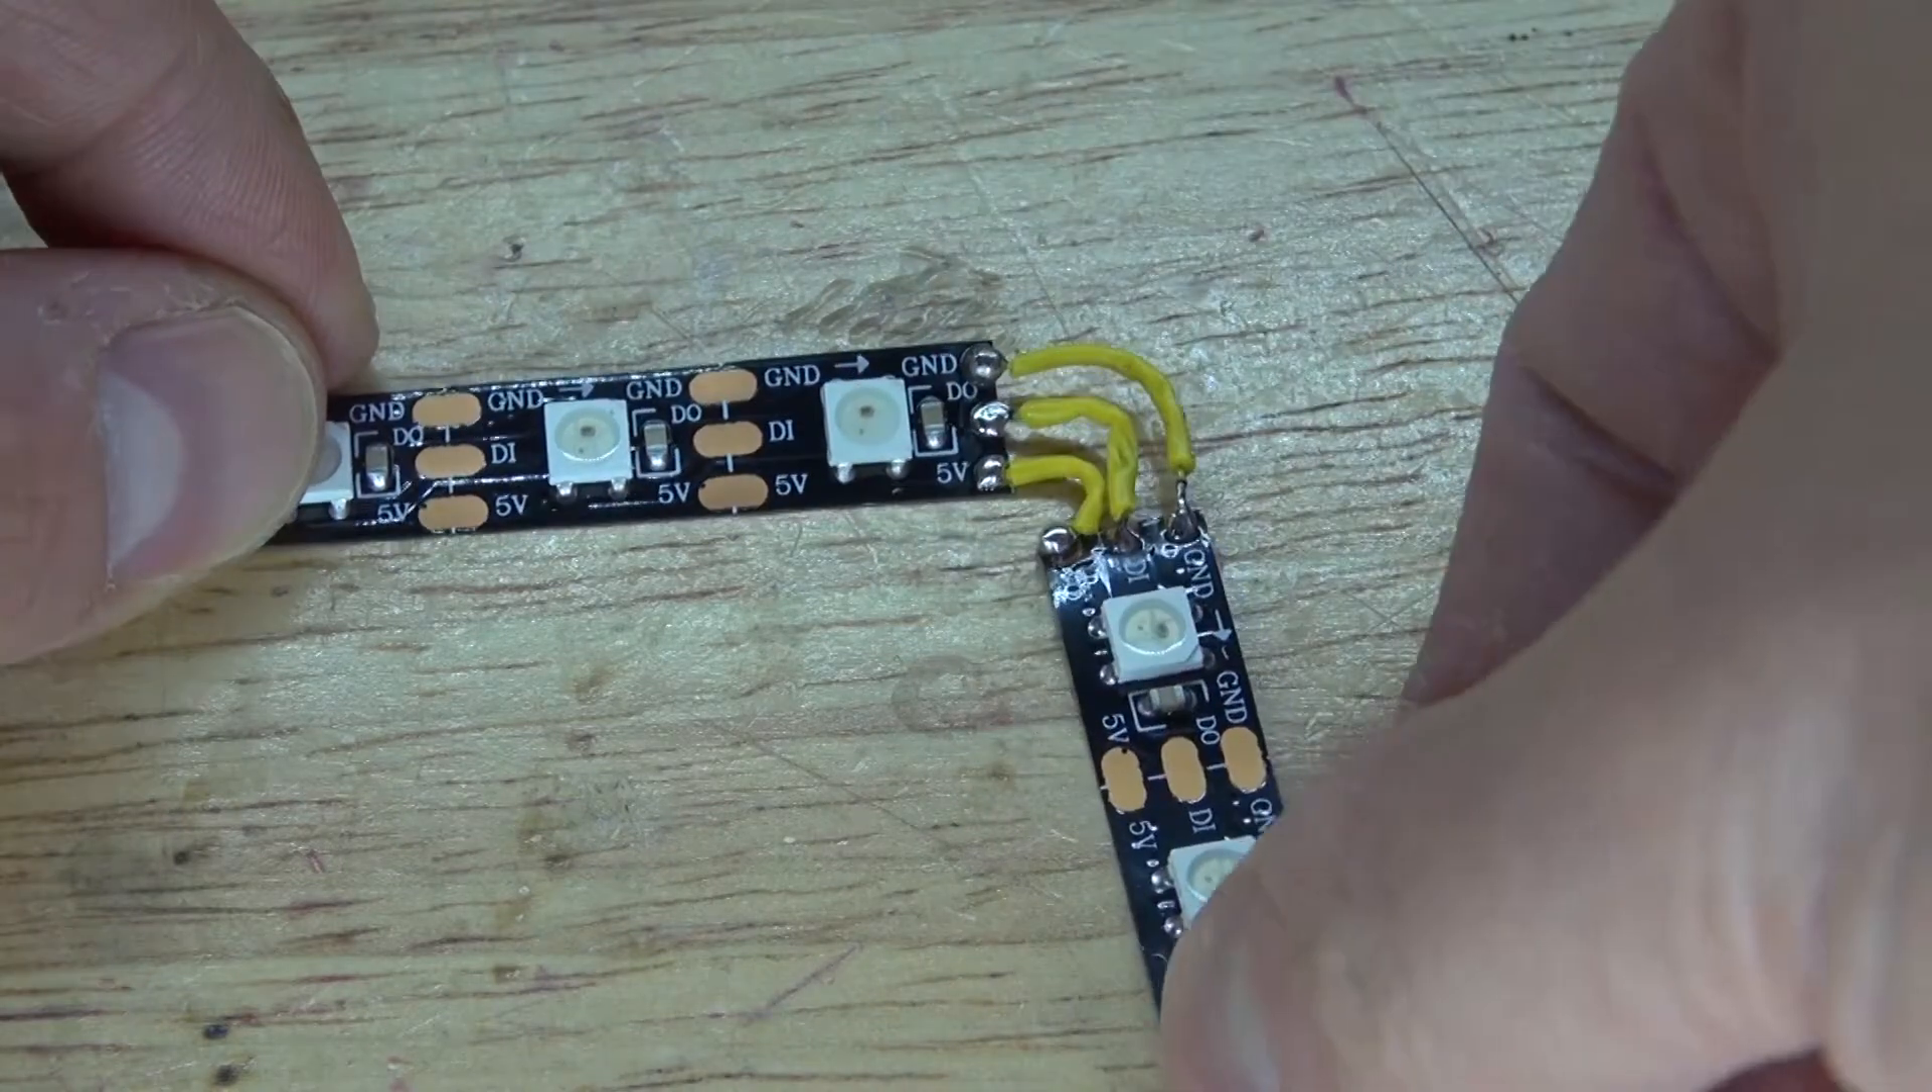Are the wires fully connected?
Yes.